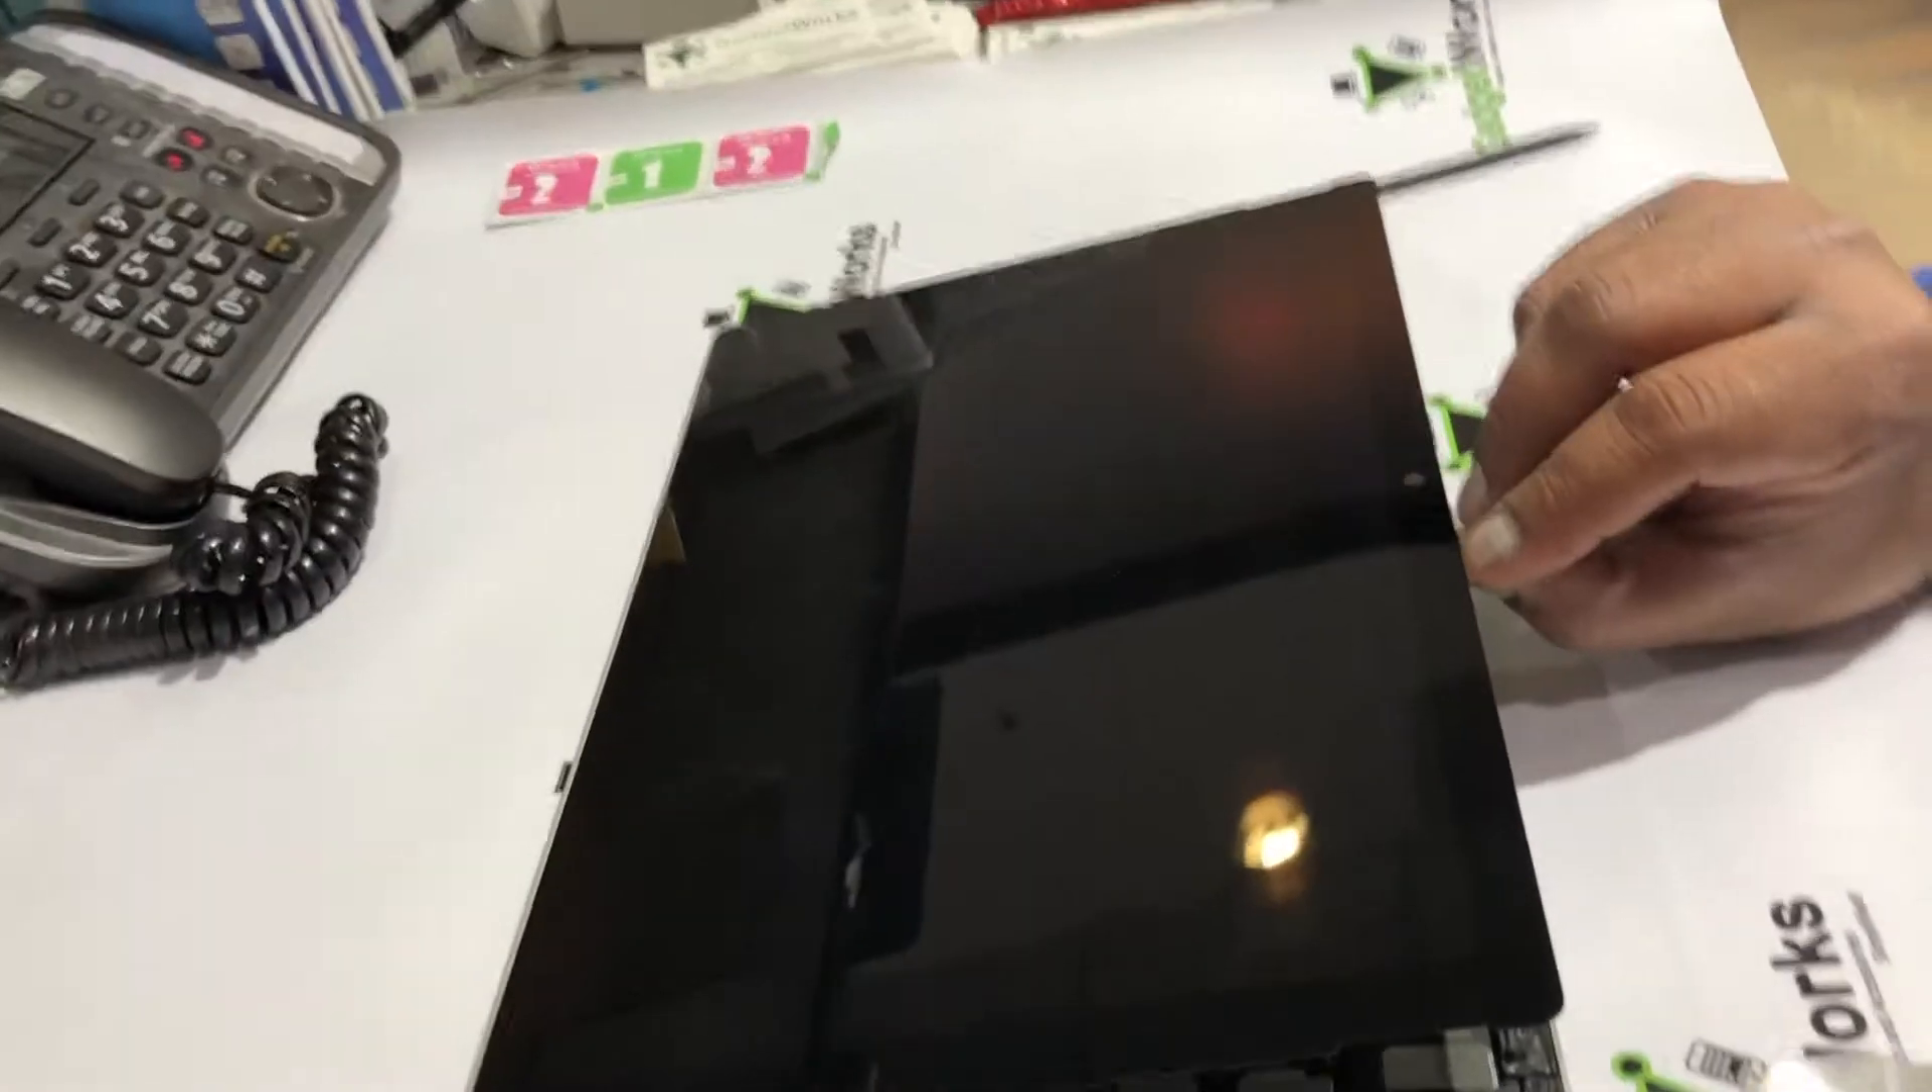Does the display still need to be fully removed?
Yes.